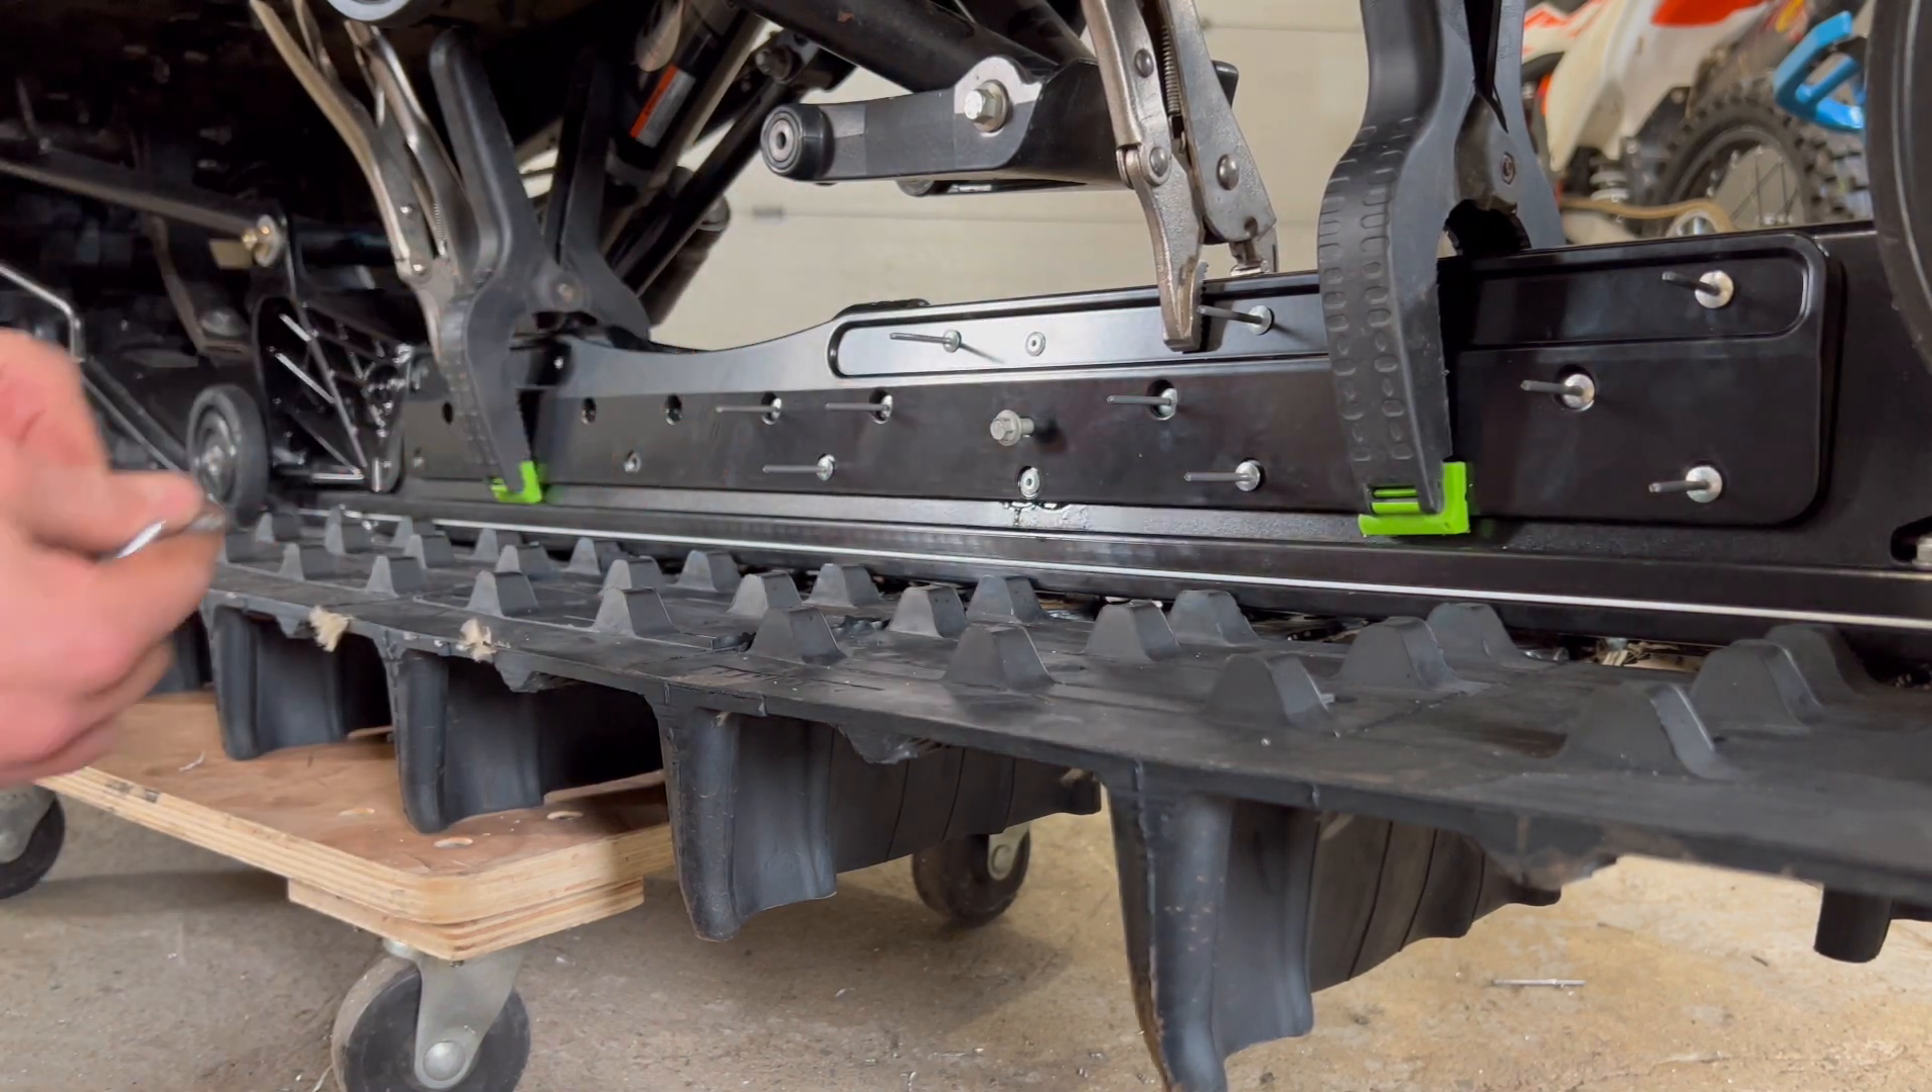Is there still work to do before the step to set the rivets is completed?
Yes.